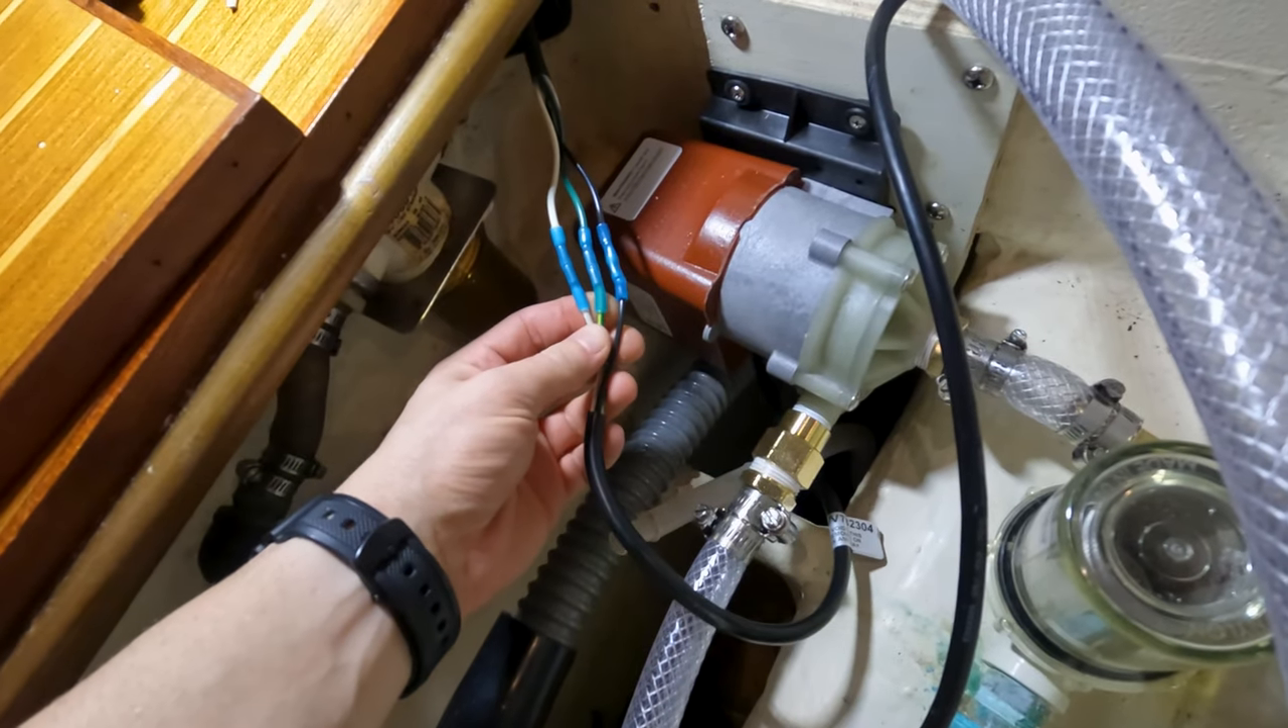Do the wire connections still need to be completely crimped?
No.